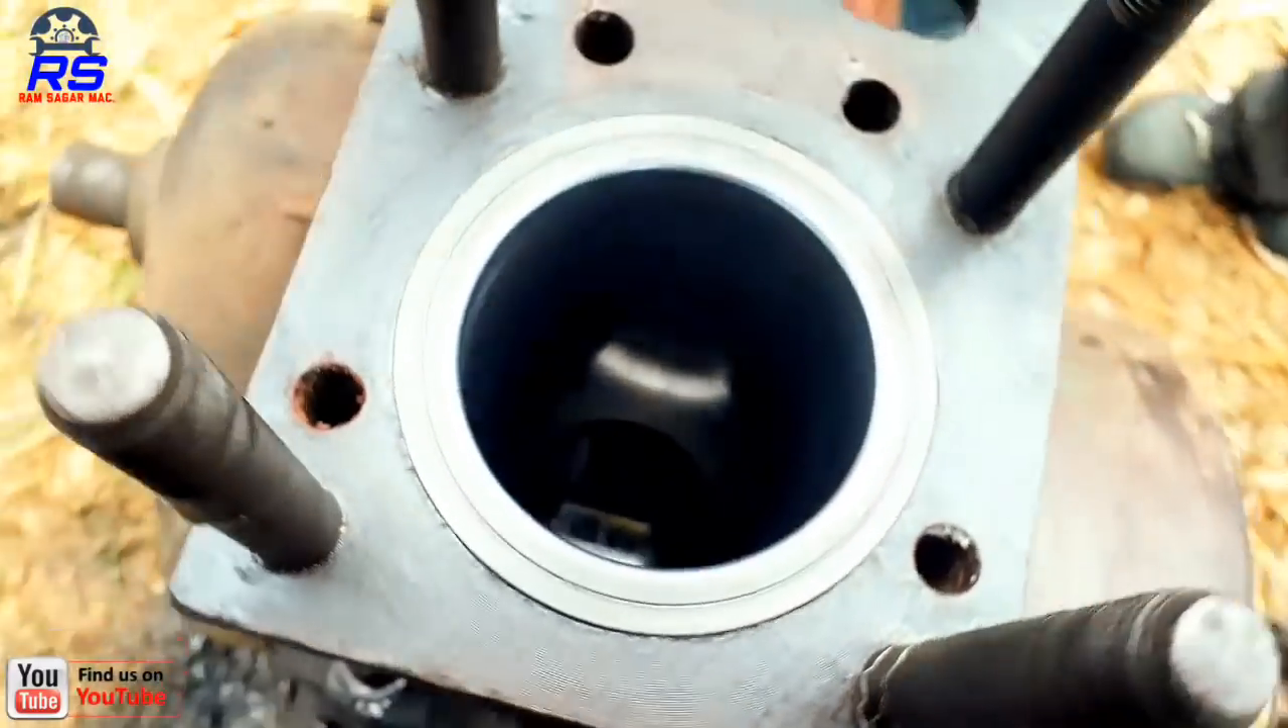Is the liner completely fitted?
Yes.